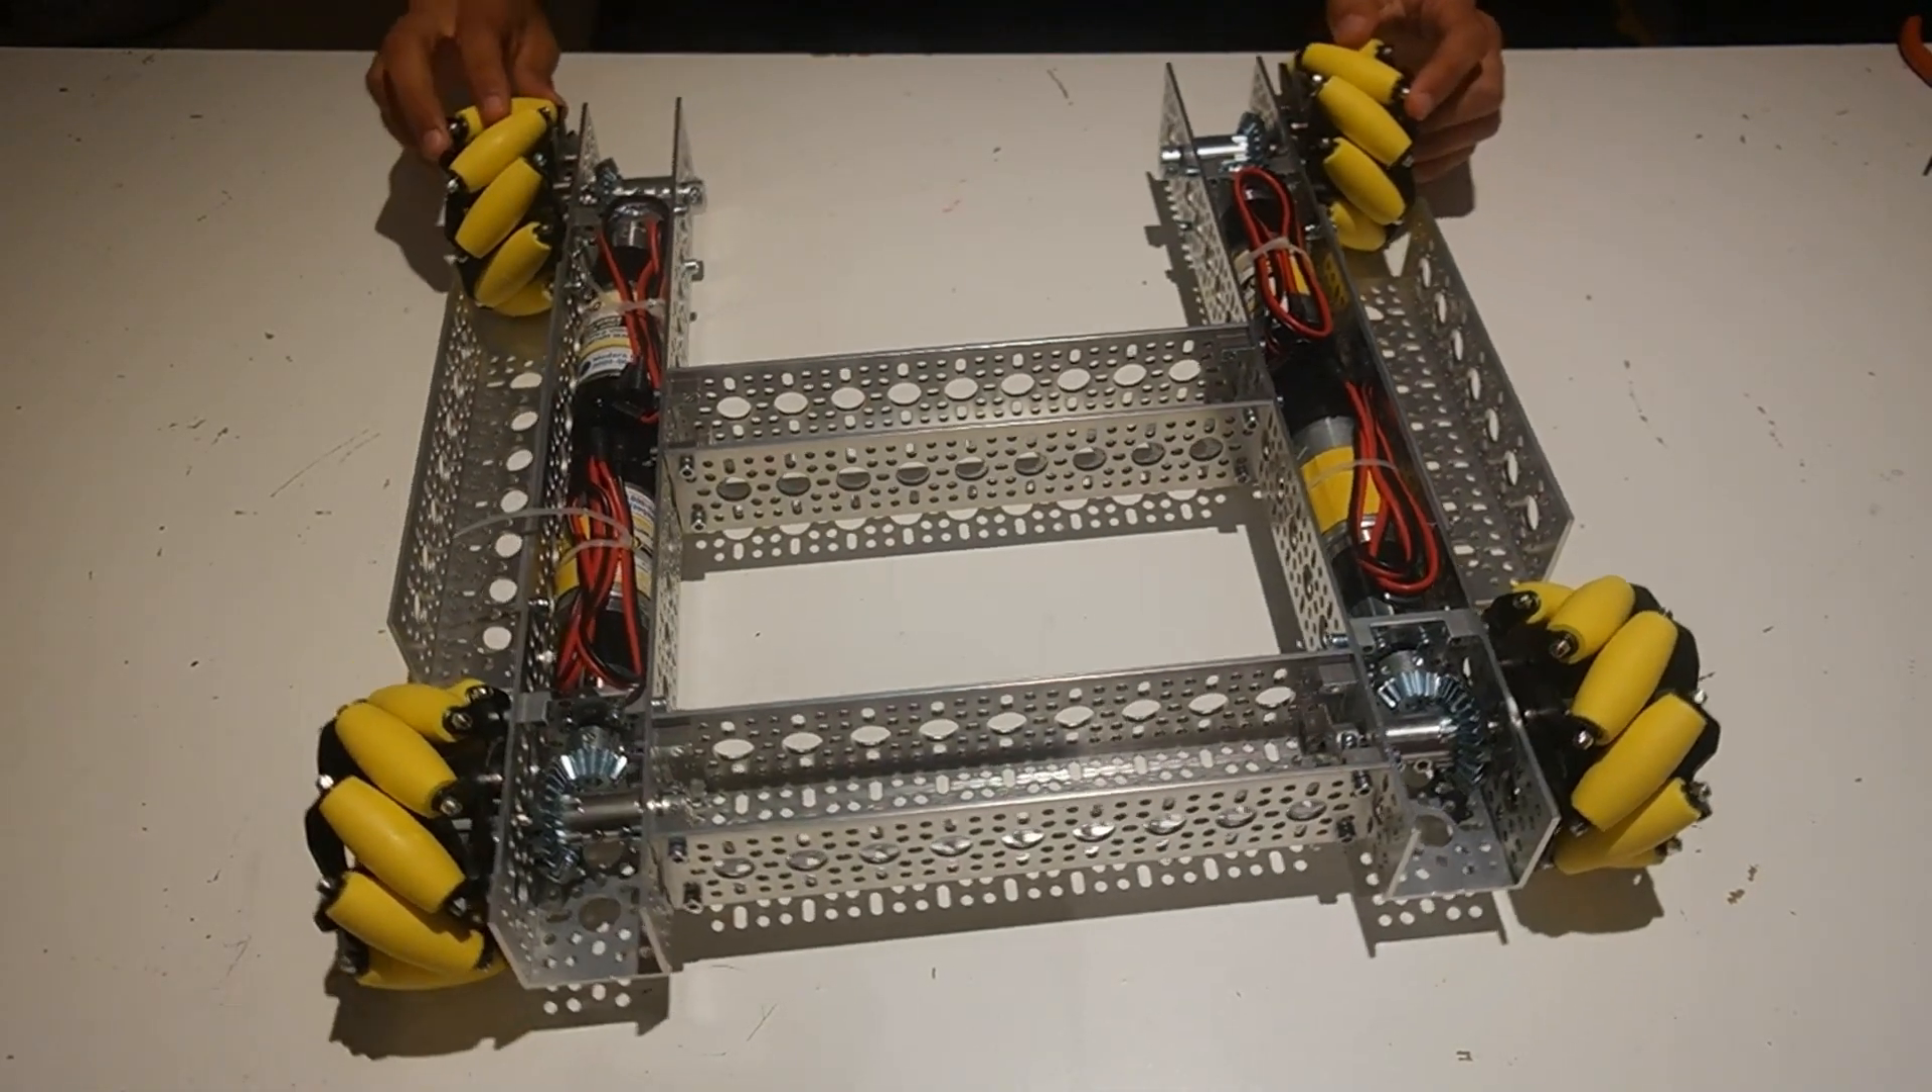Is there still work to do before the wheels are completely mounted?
No.